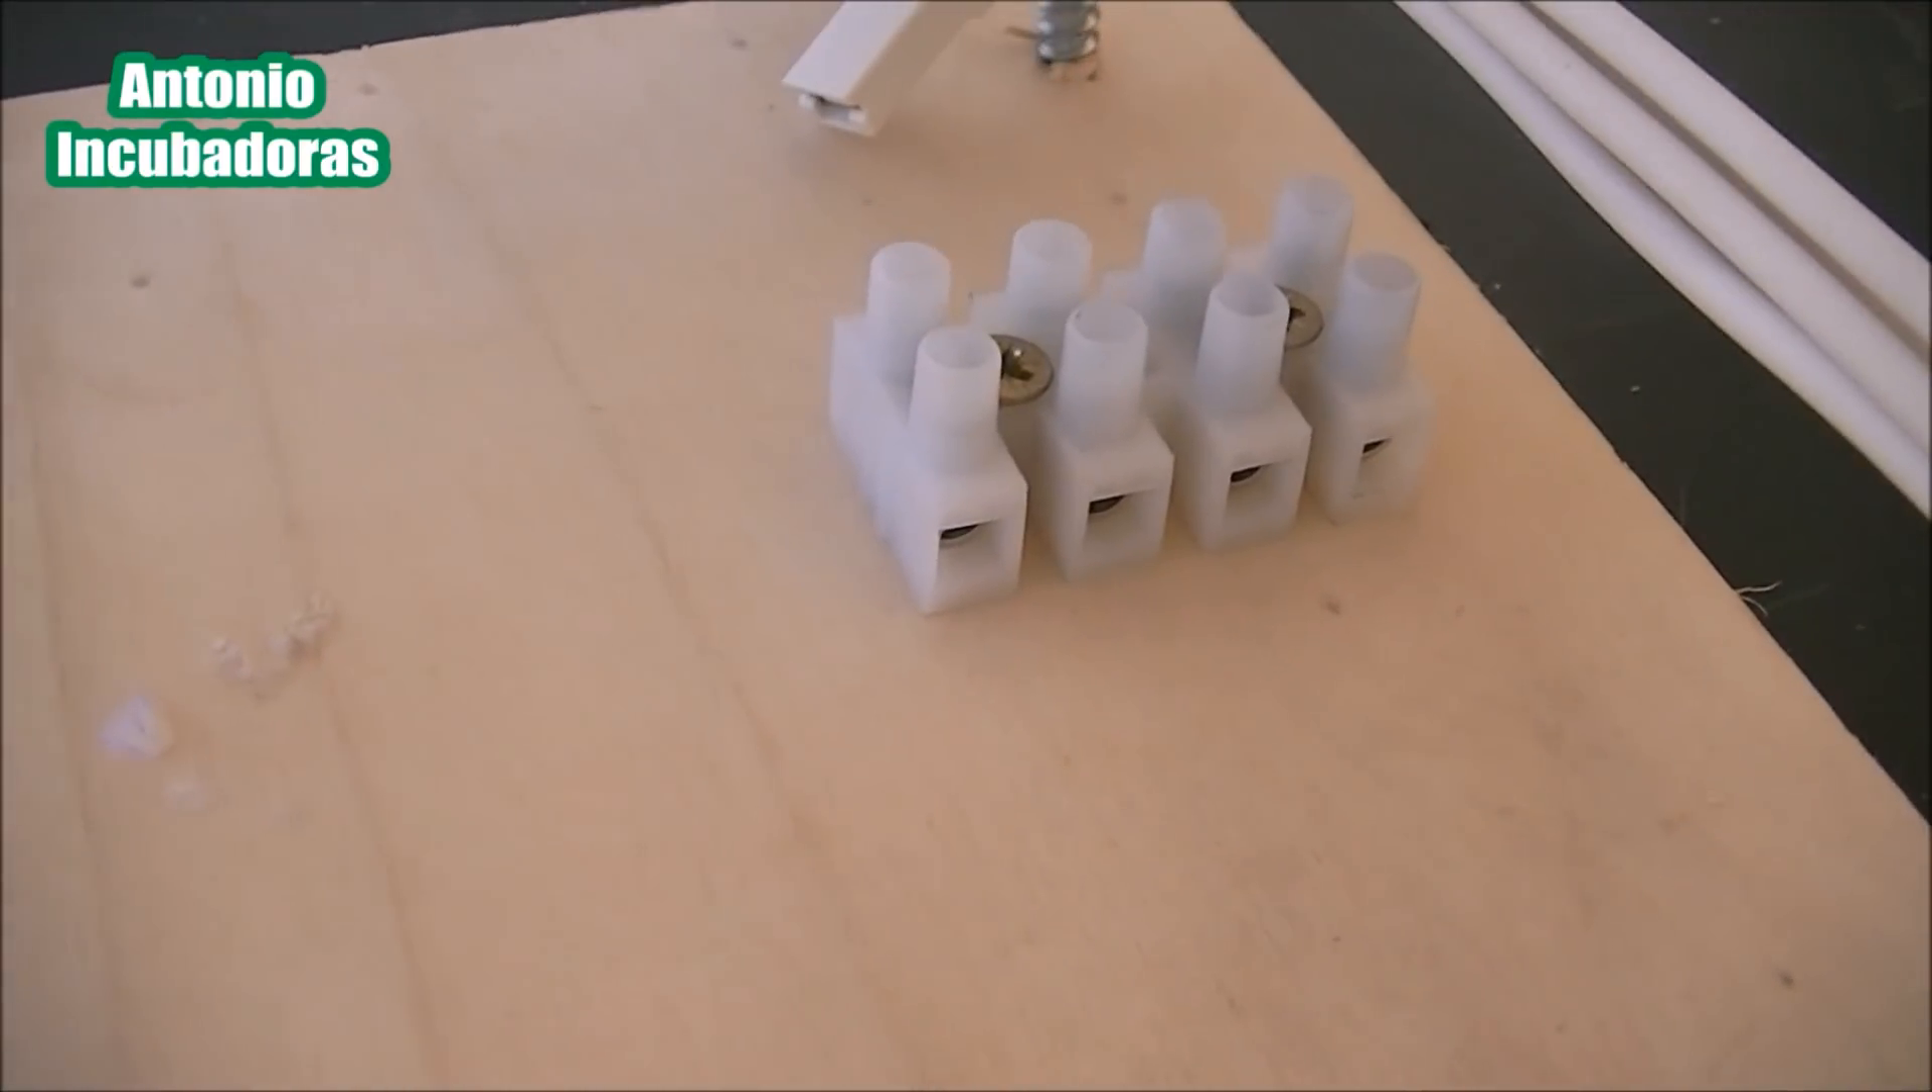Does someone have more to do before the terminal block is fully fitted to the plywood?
No.